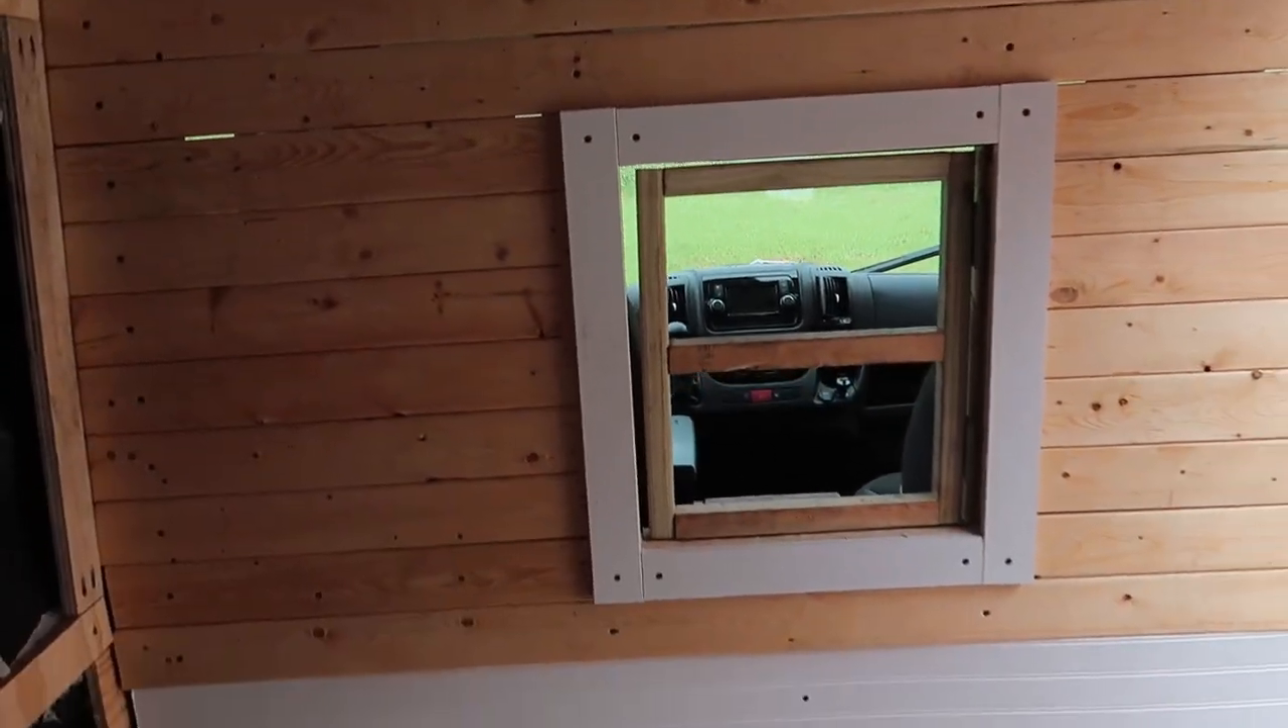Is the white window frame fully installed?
Yes.